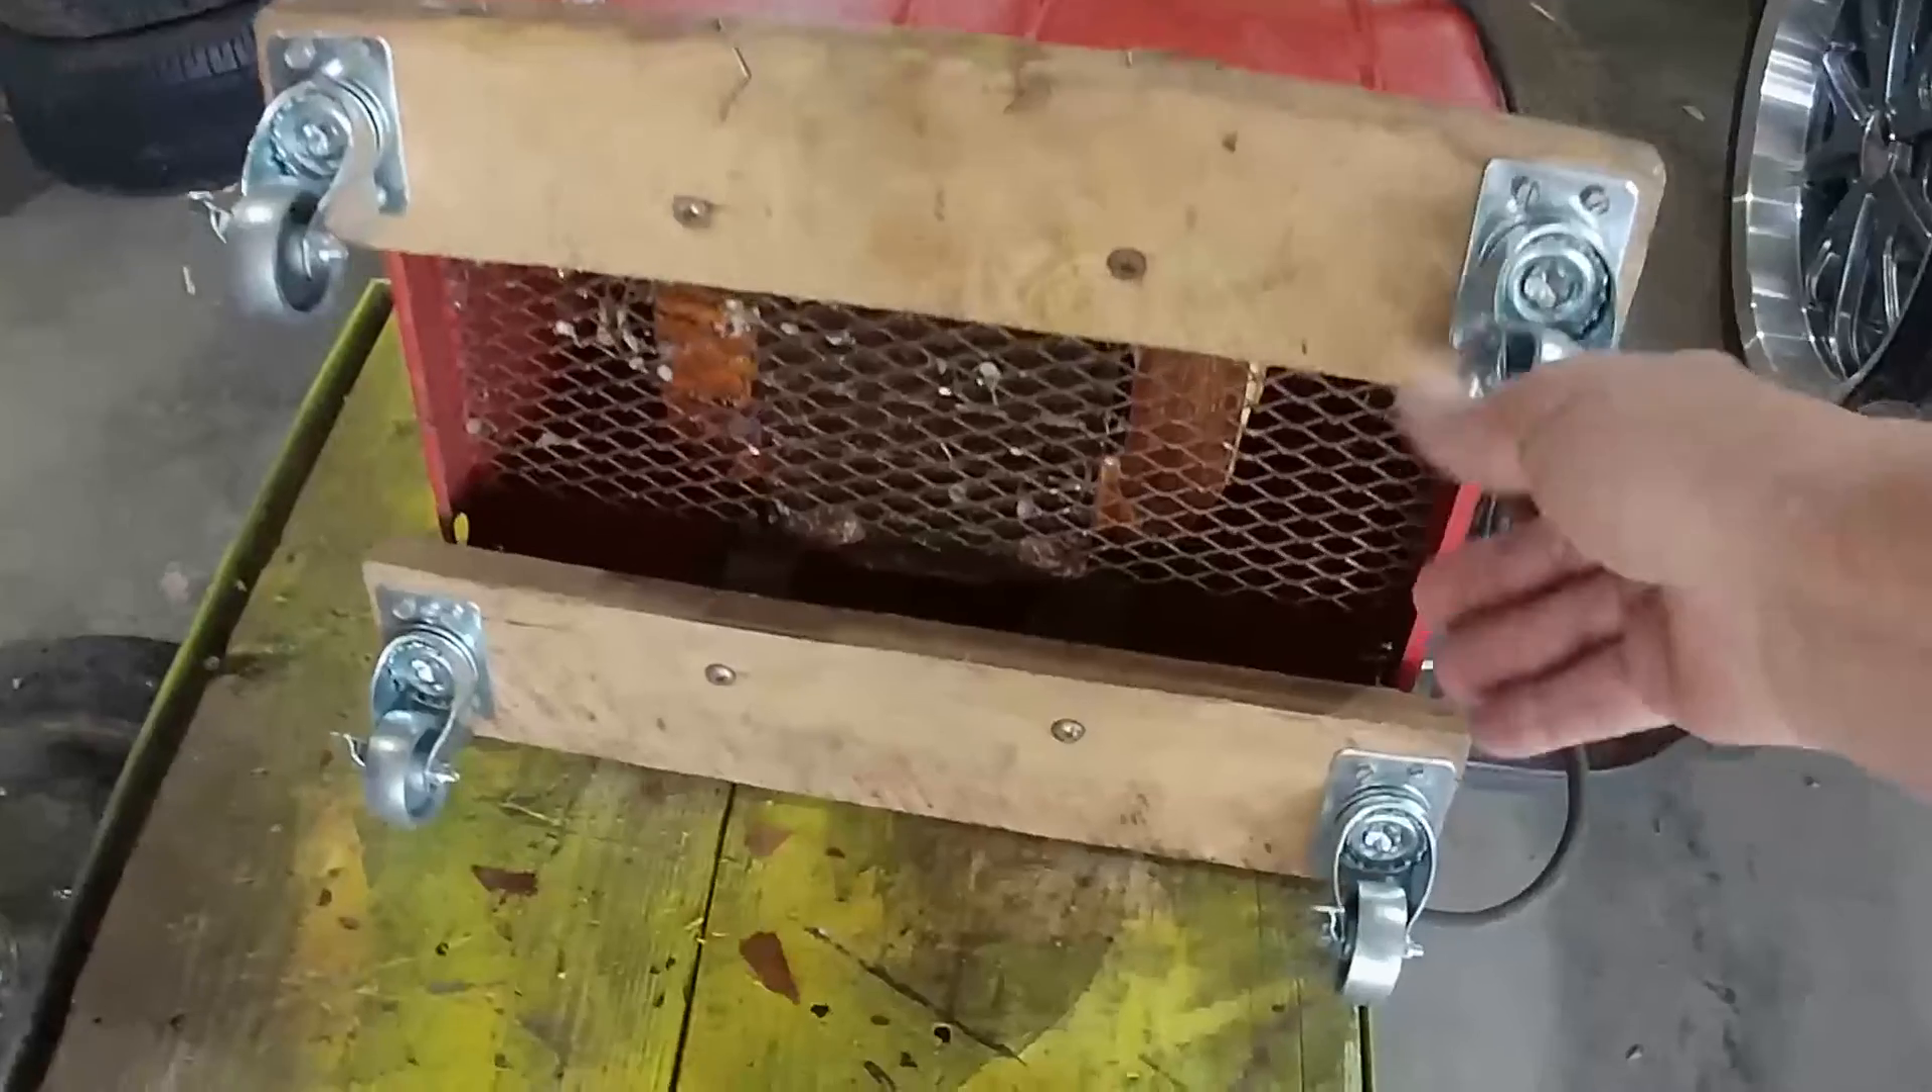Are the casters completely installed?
Yes.